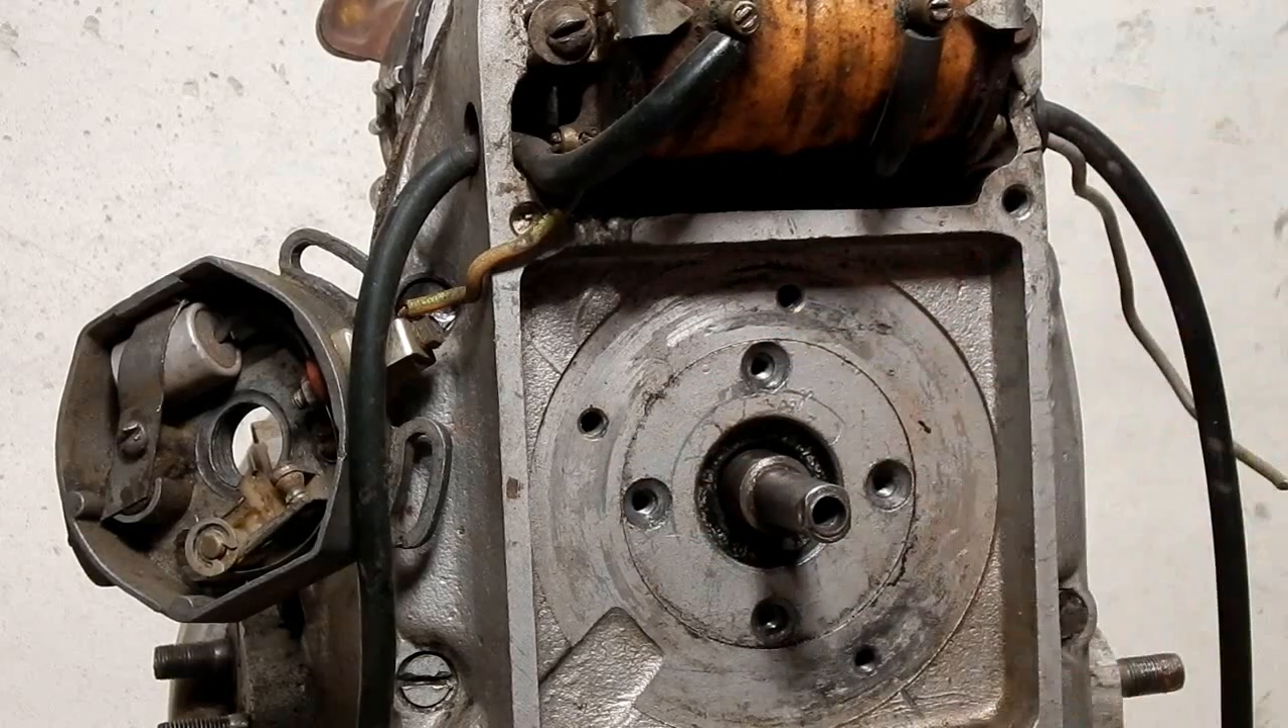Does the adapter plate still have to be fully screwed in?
Yes.